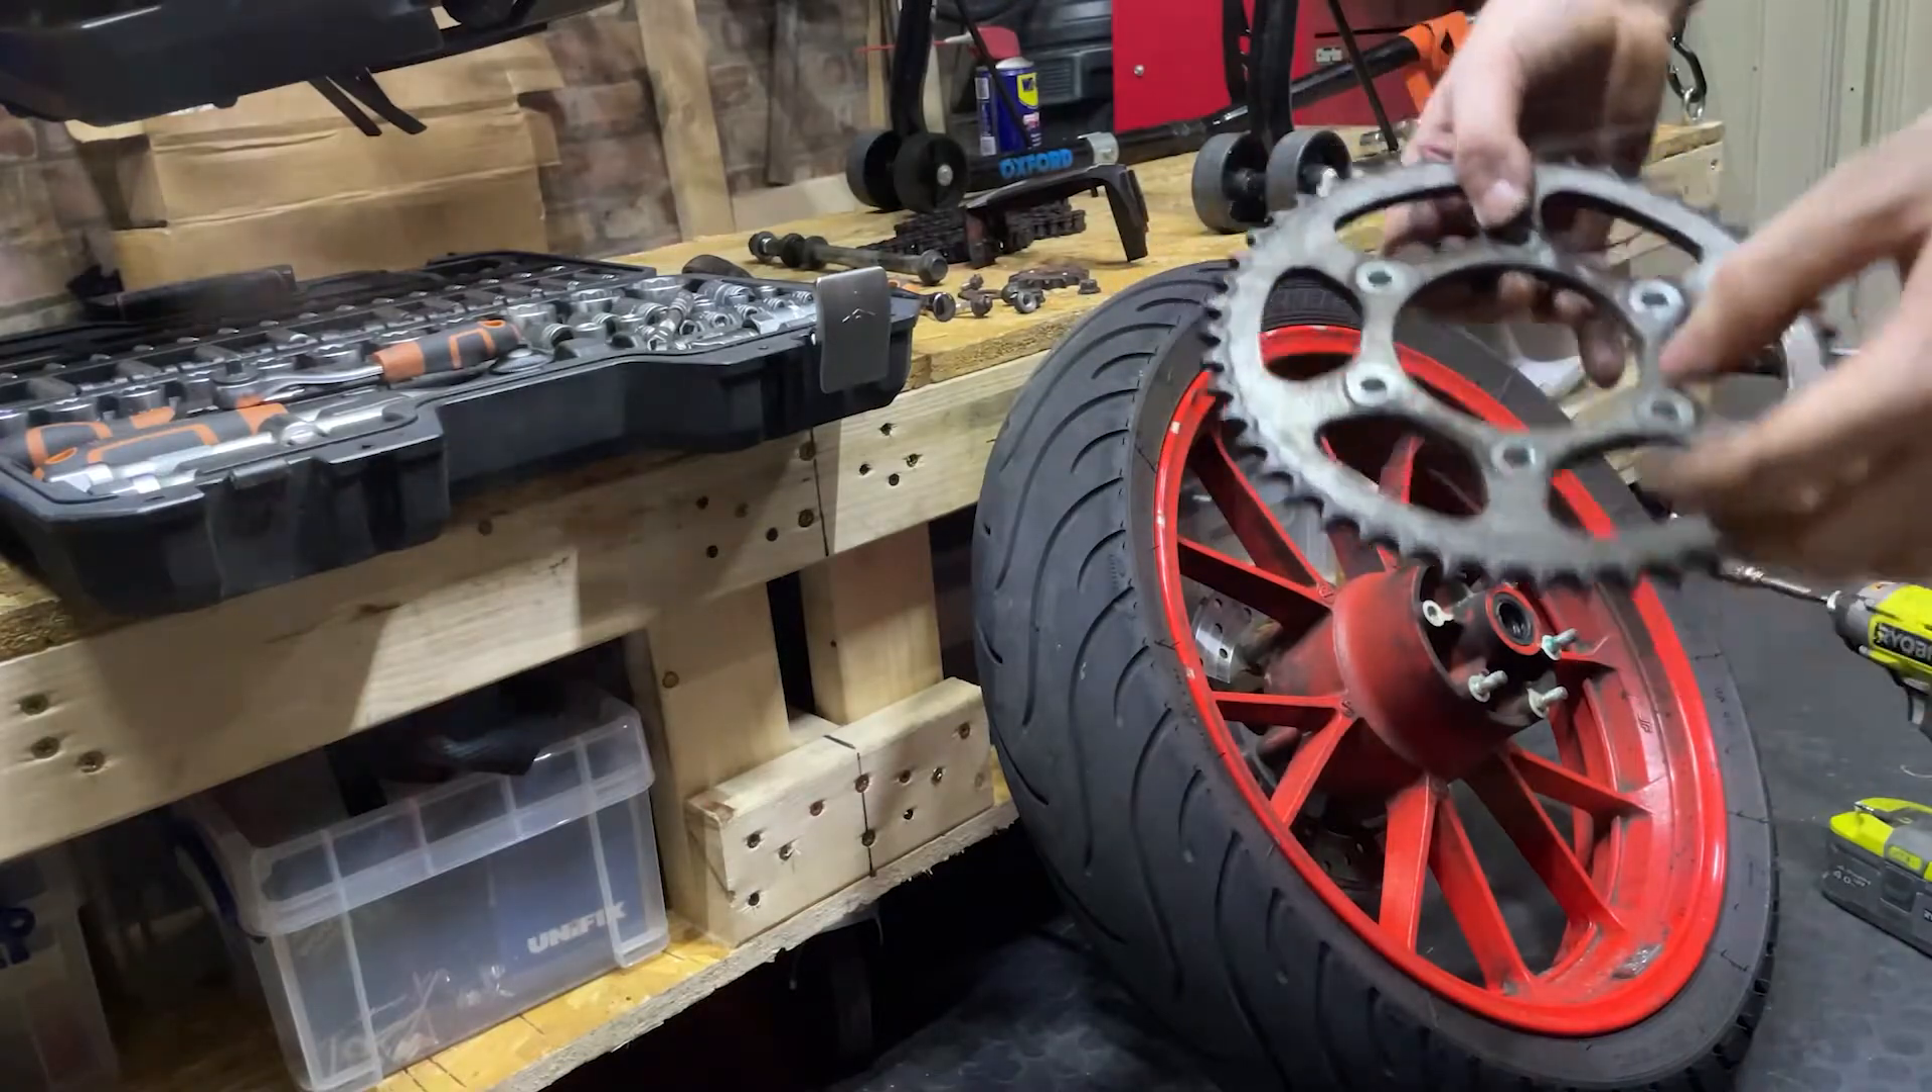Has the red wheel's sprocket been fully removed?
Yes.